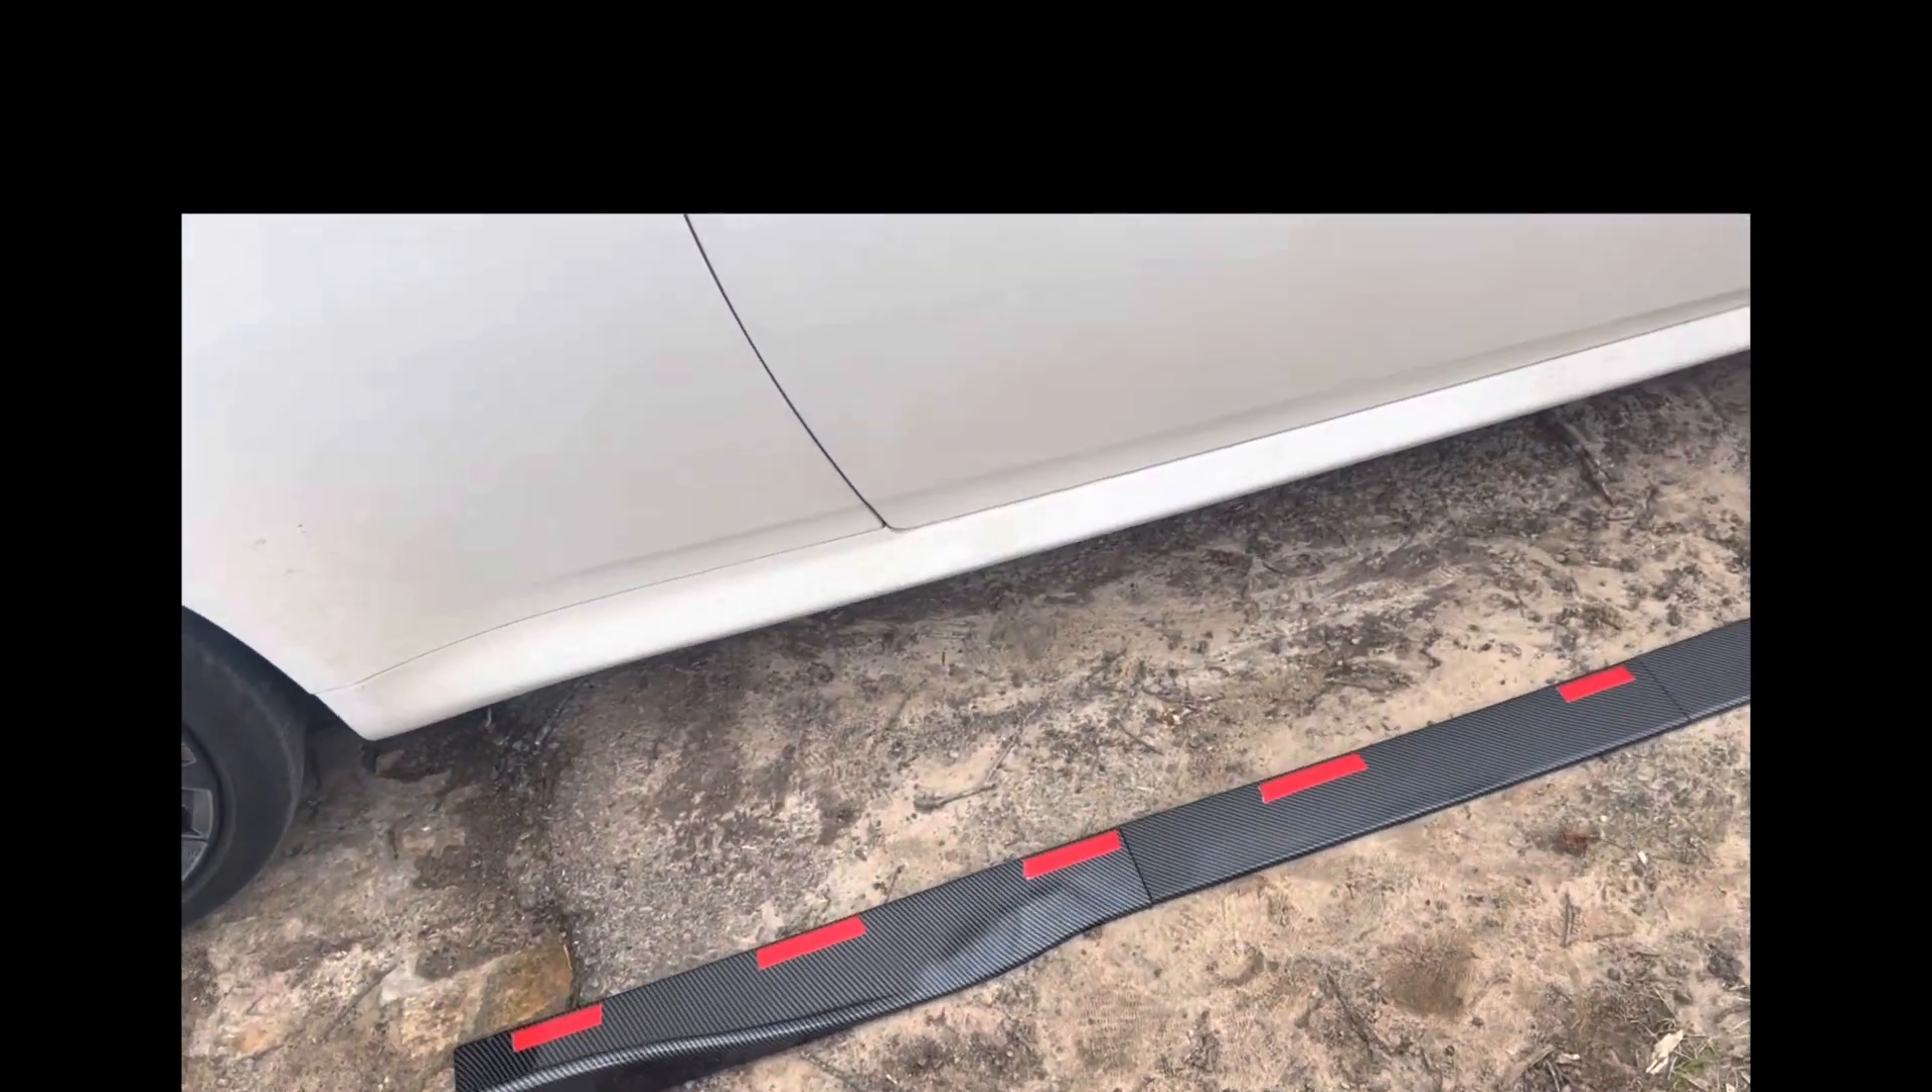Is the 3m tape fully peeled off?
No.